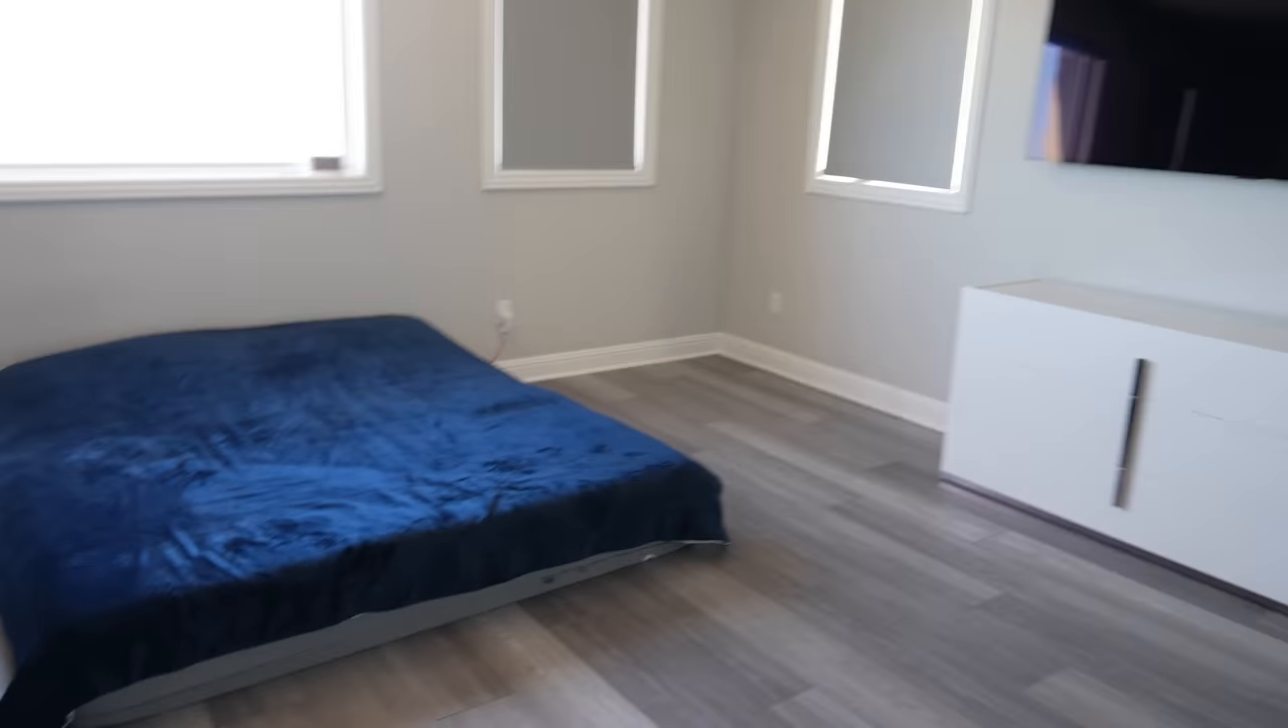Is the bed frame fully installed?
No.